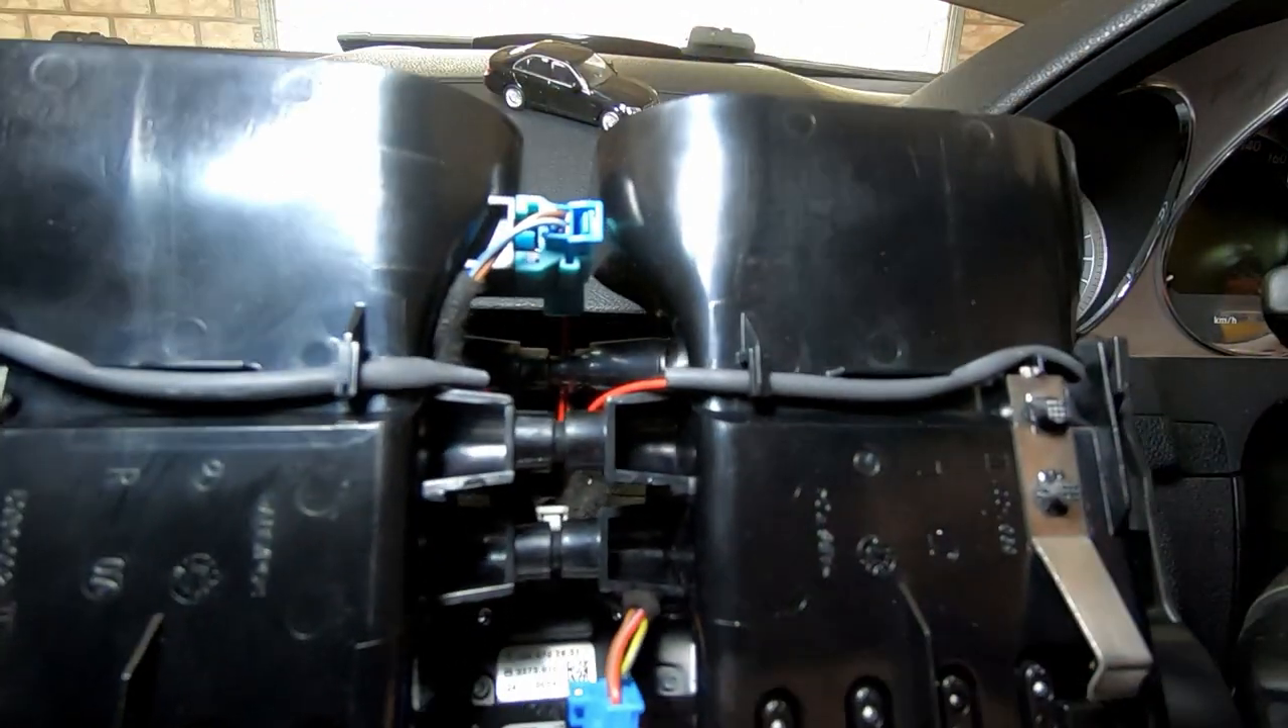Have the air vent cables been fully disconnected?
No.